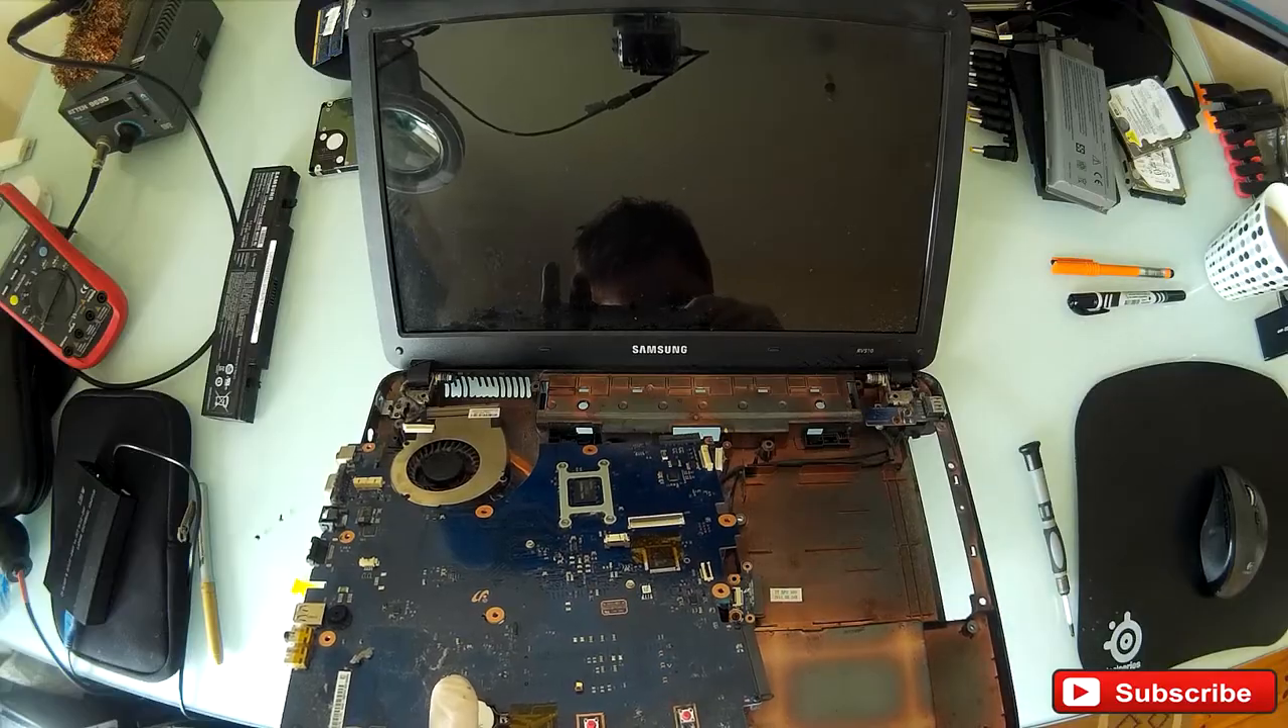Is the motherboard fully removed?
No.